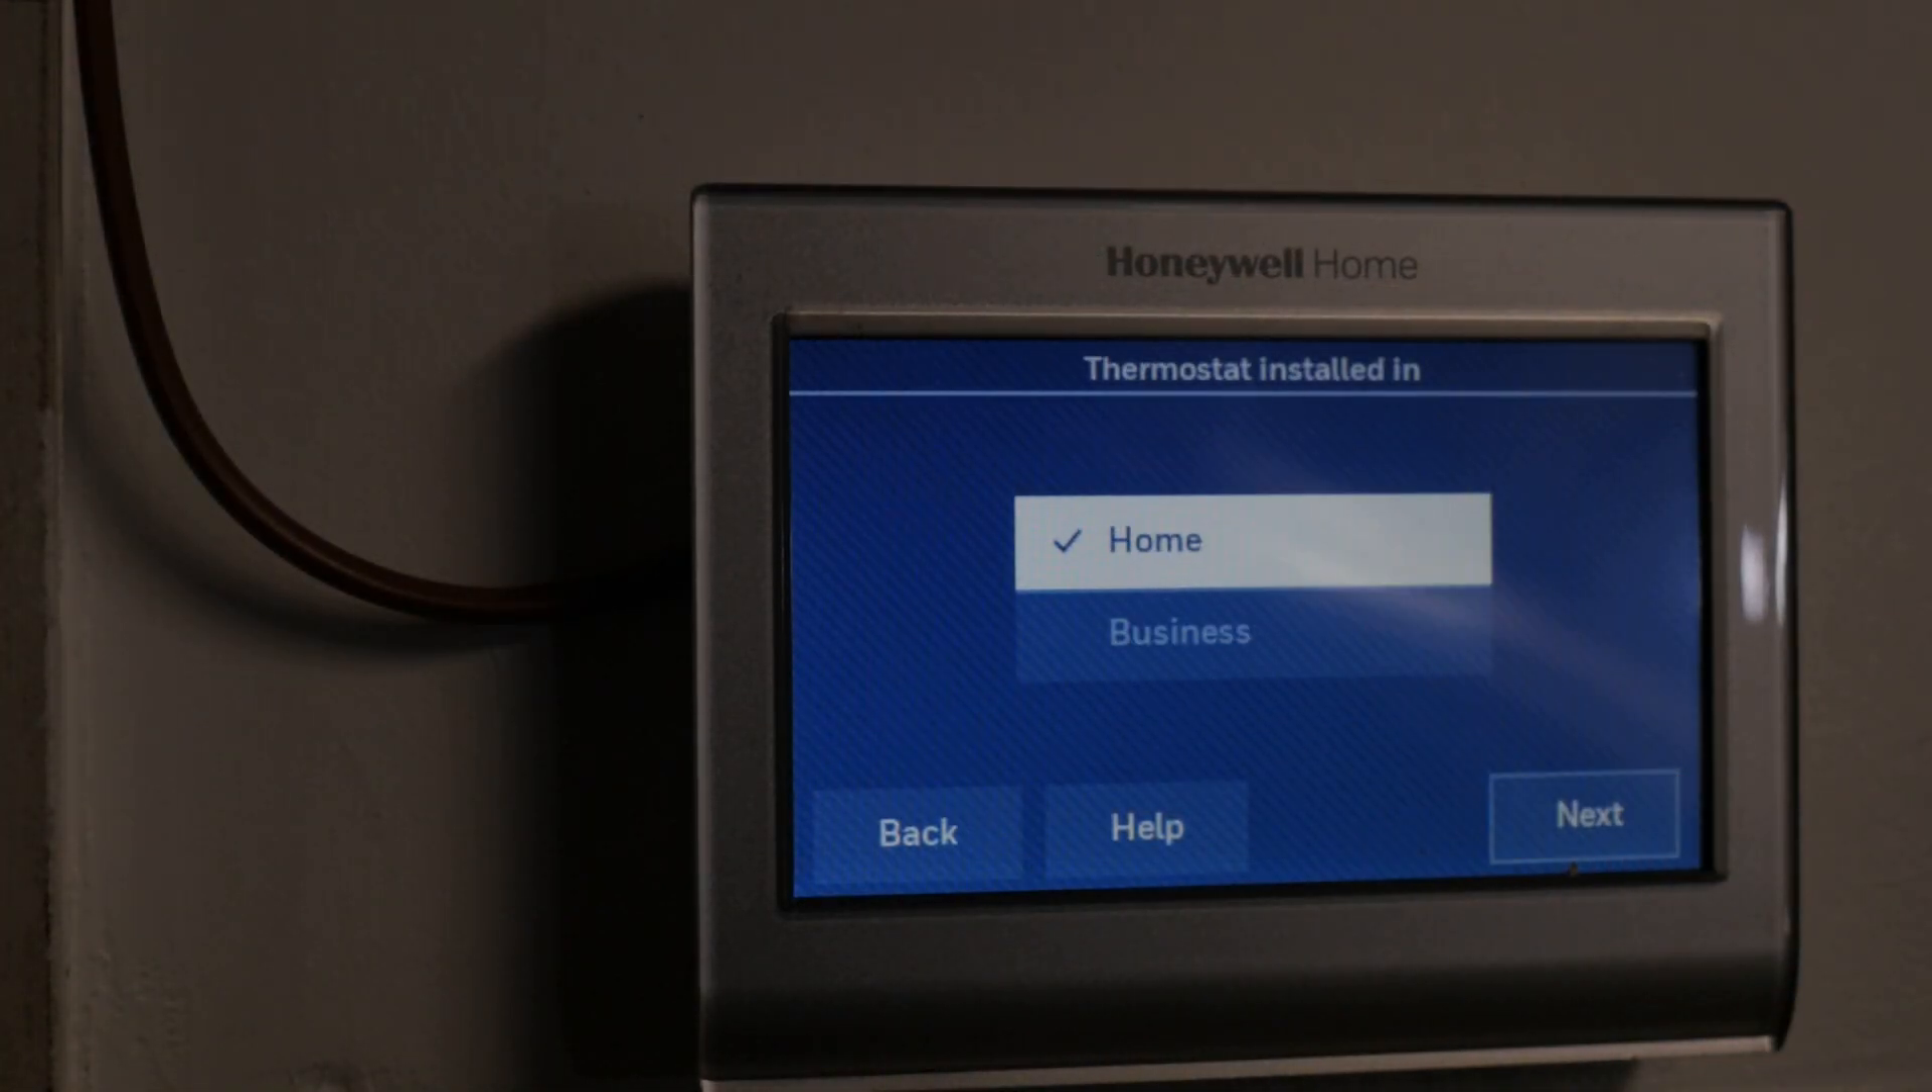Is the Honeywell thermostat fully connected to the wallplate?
Yes.